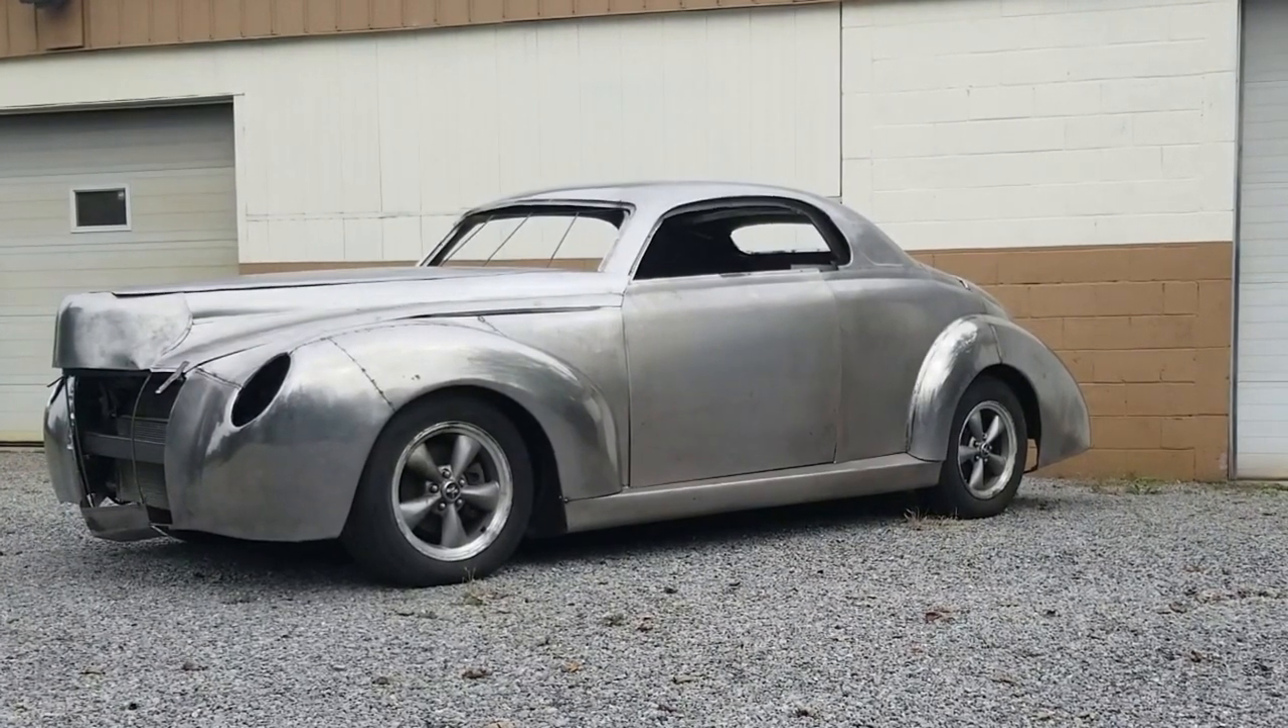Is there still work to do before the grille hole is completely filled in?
Yes.